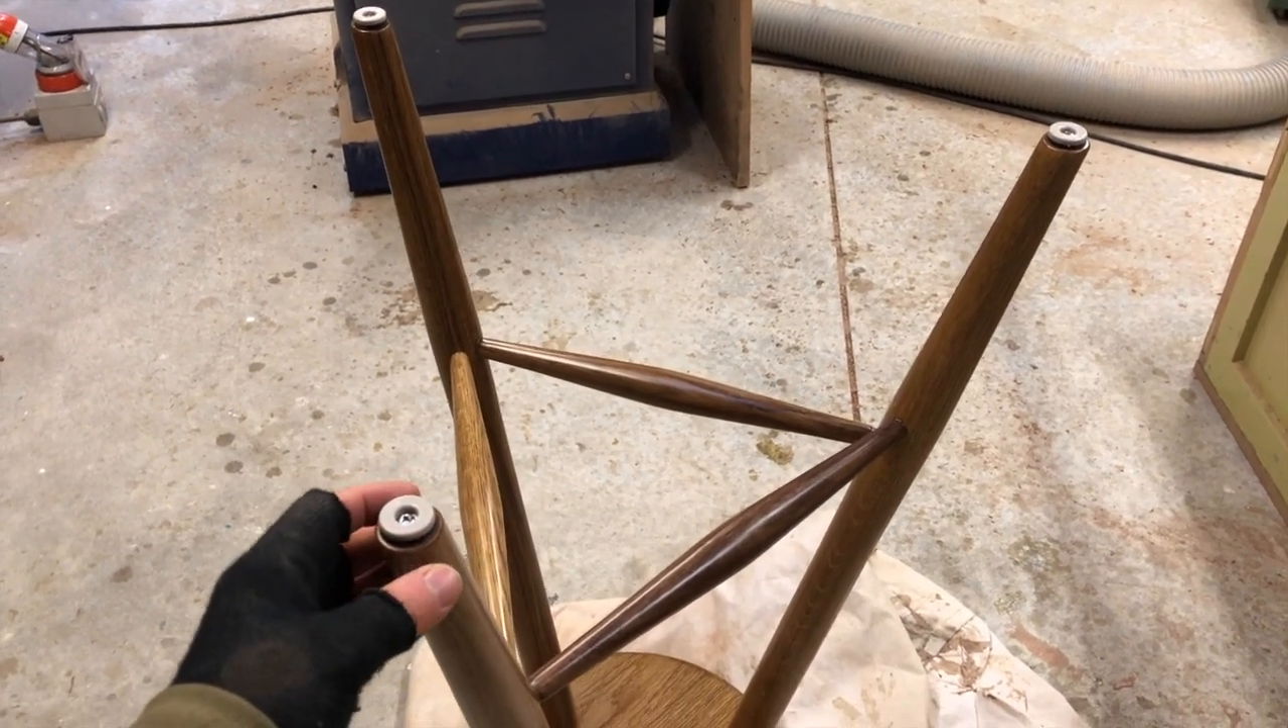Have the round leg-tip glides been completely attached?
Yes.